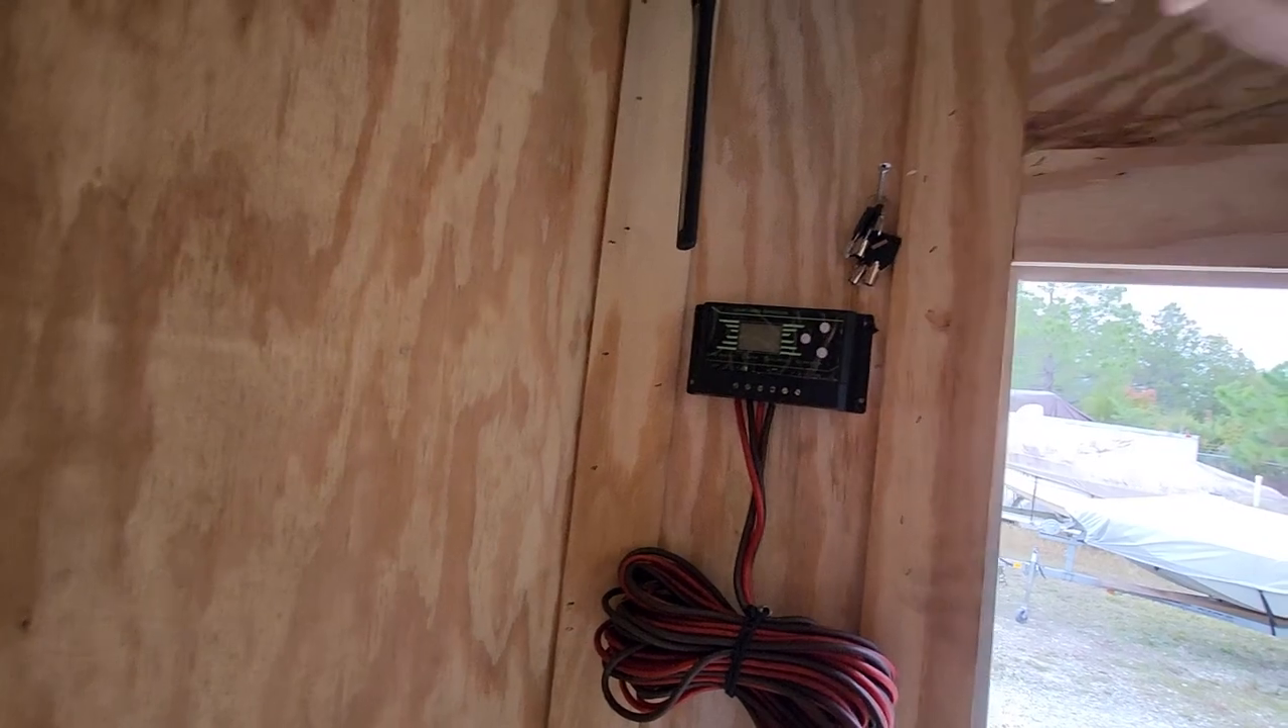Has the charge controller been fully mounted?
Yes.